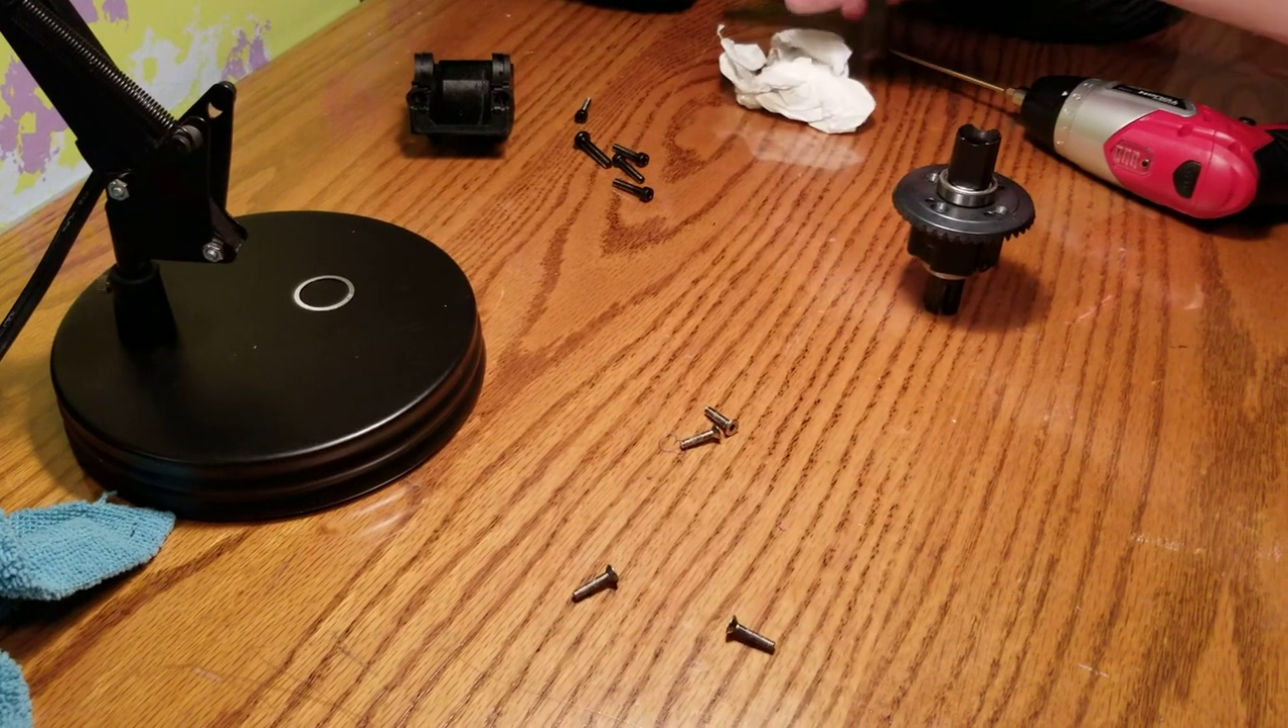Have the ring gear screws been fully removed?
Yes.